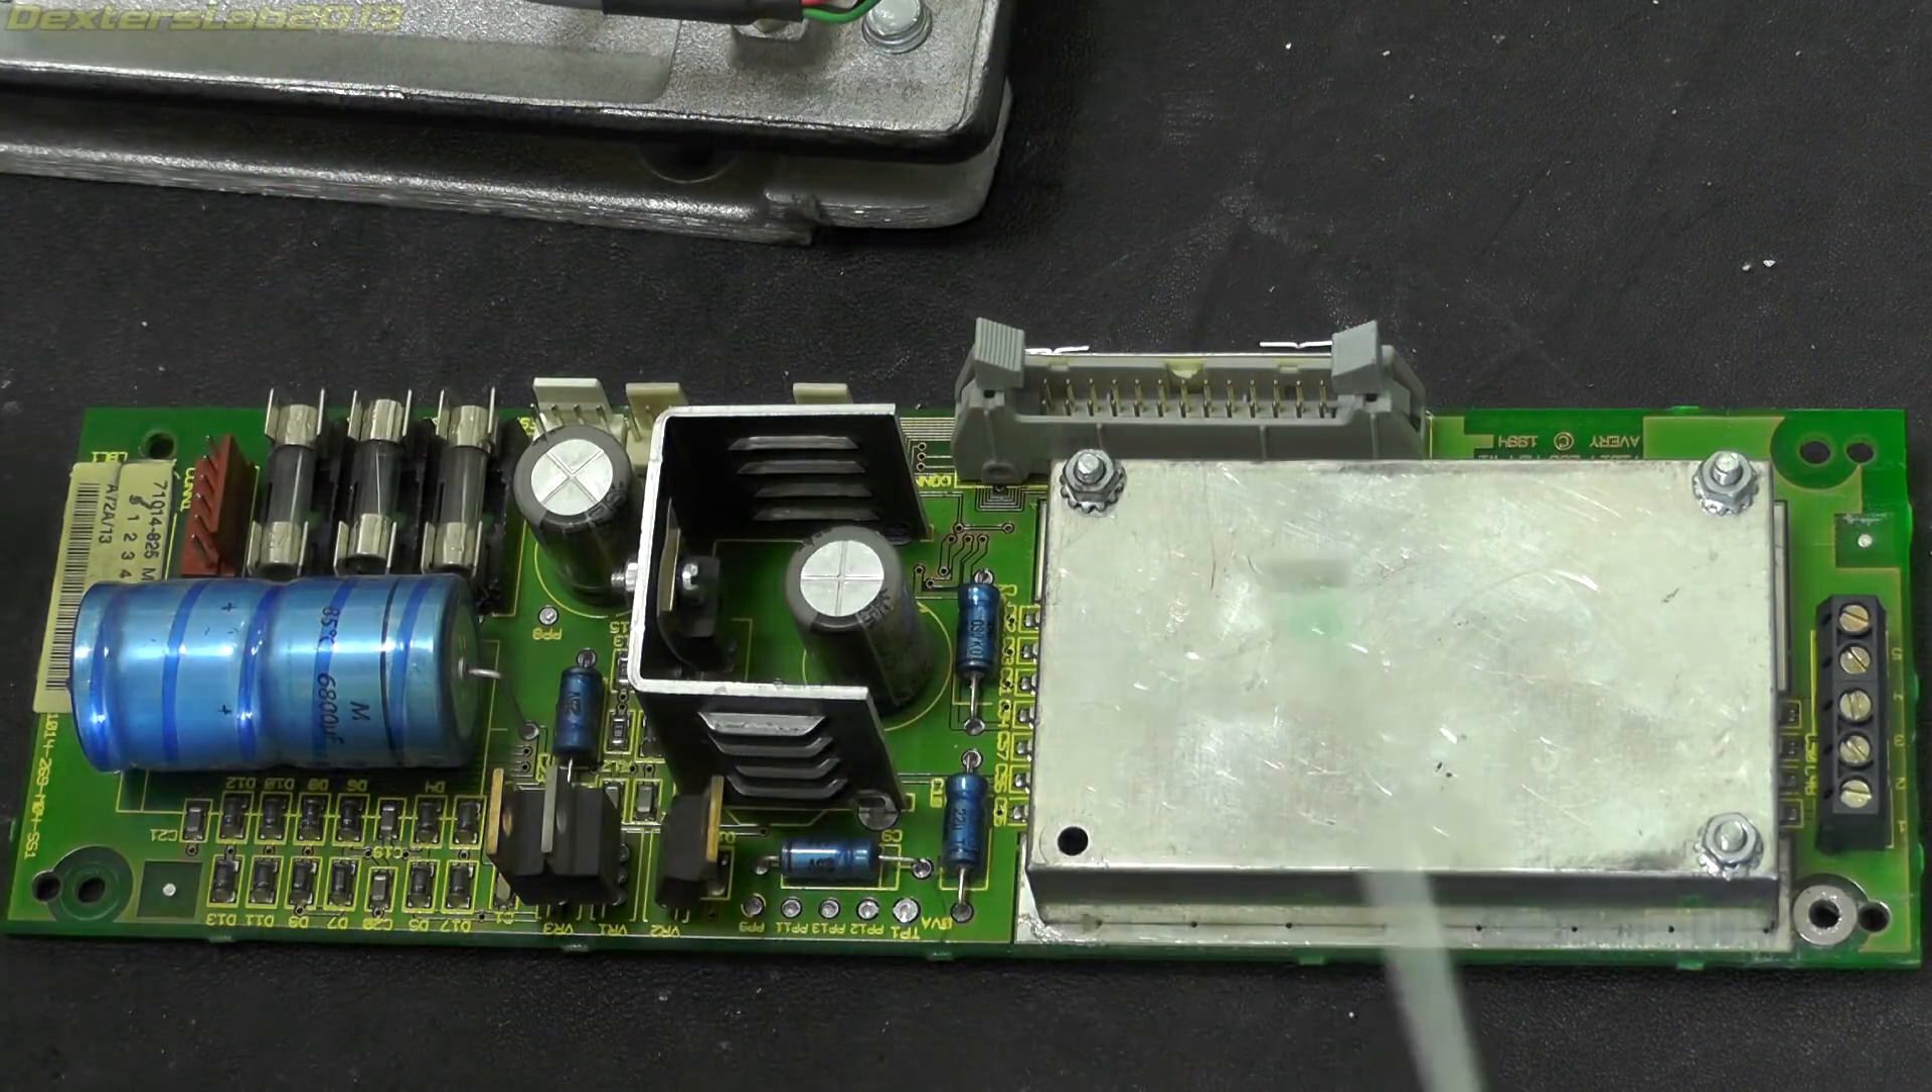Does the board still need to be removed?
No.